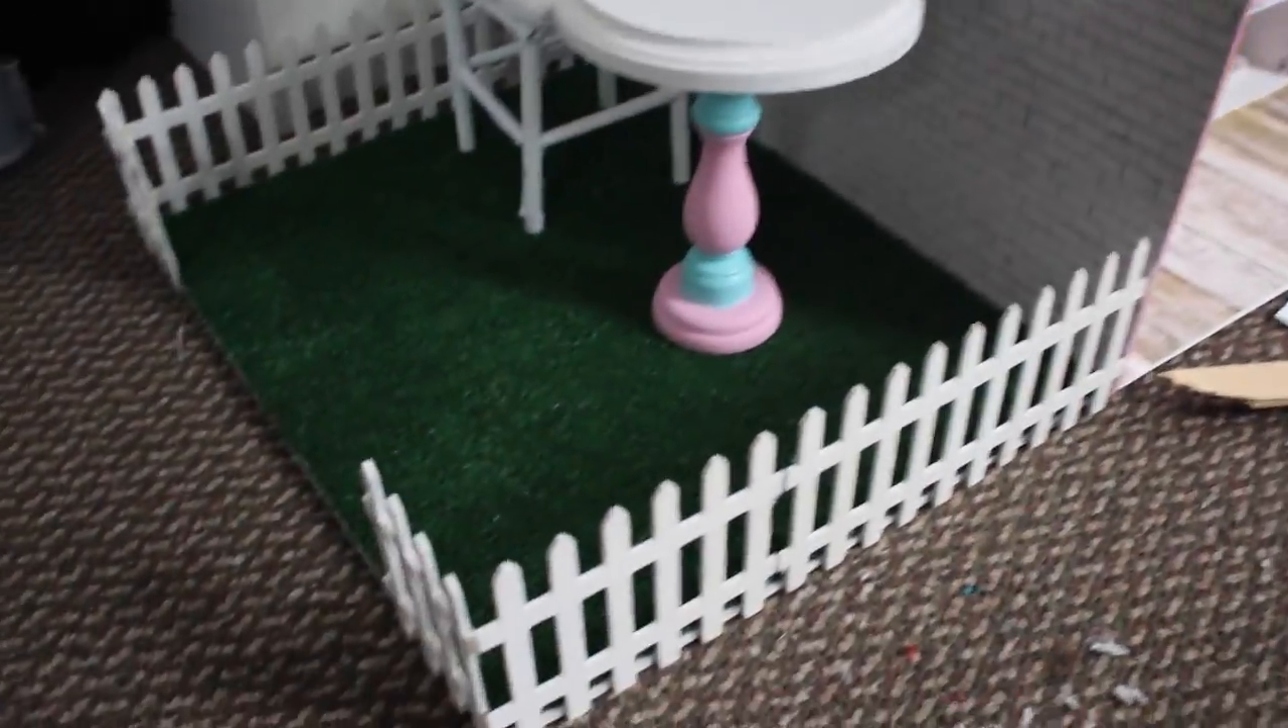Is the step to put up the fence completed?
Yes.